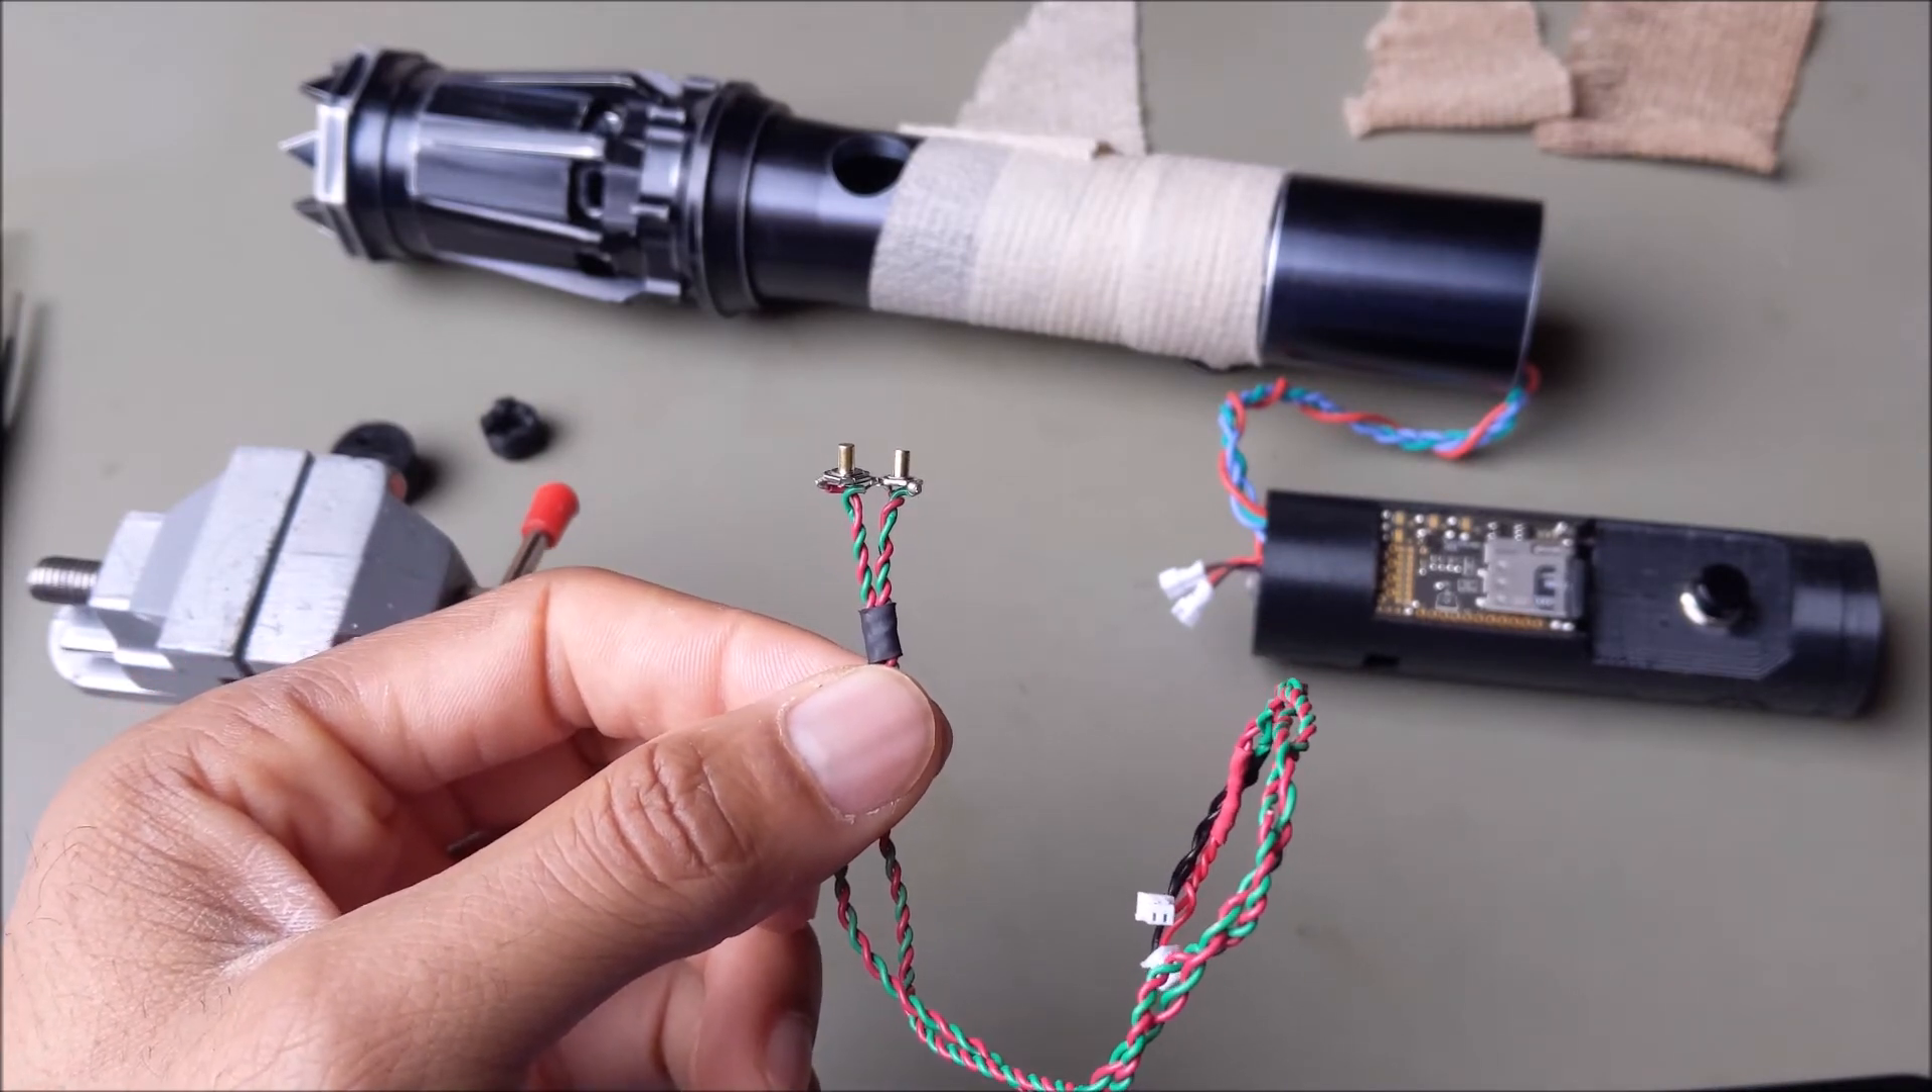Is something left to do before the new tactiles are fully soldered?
No.